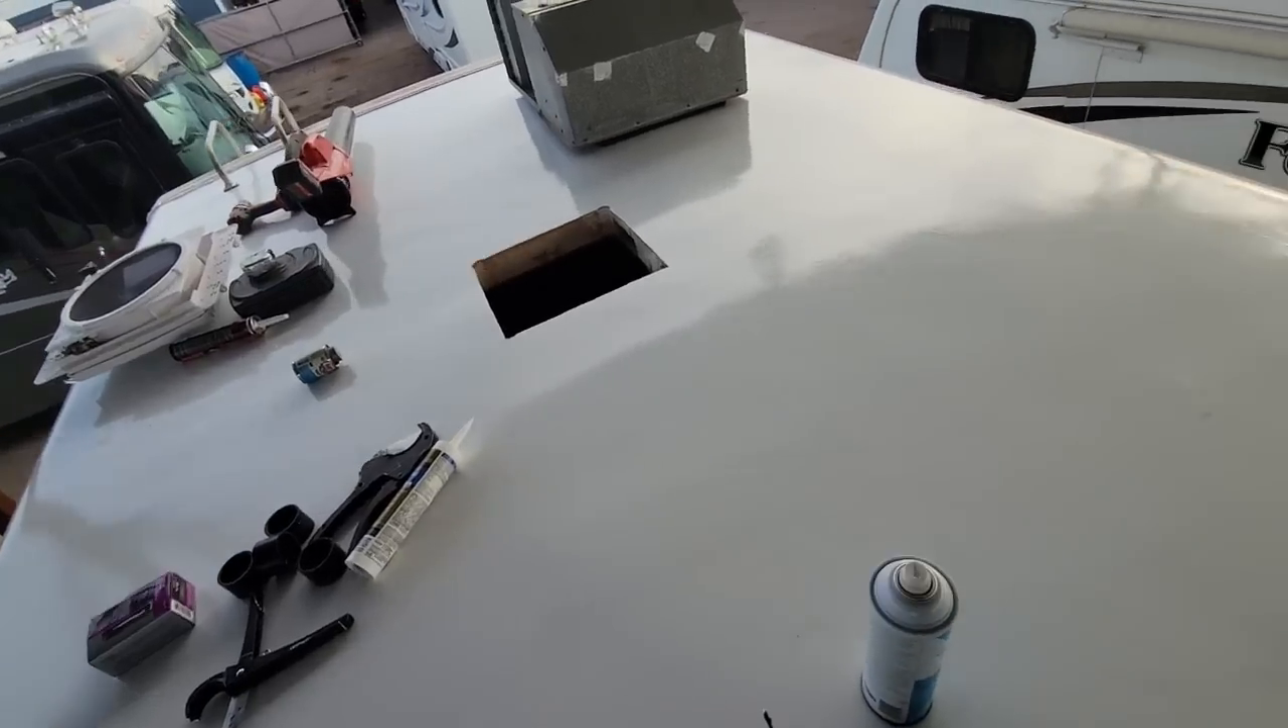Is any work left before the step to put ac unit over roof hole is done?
Yes.